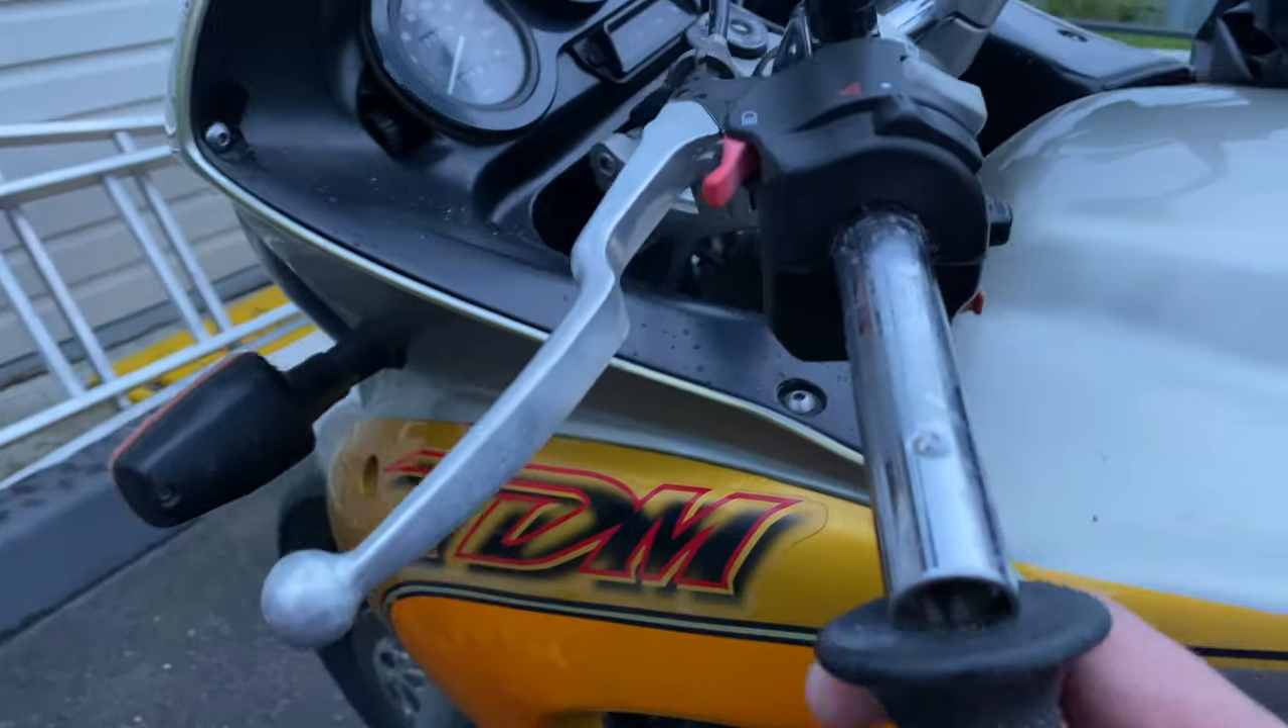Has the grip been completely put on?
No.